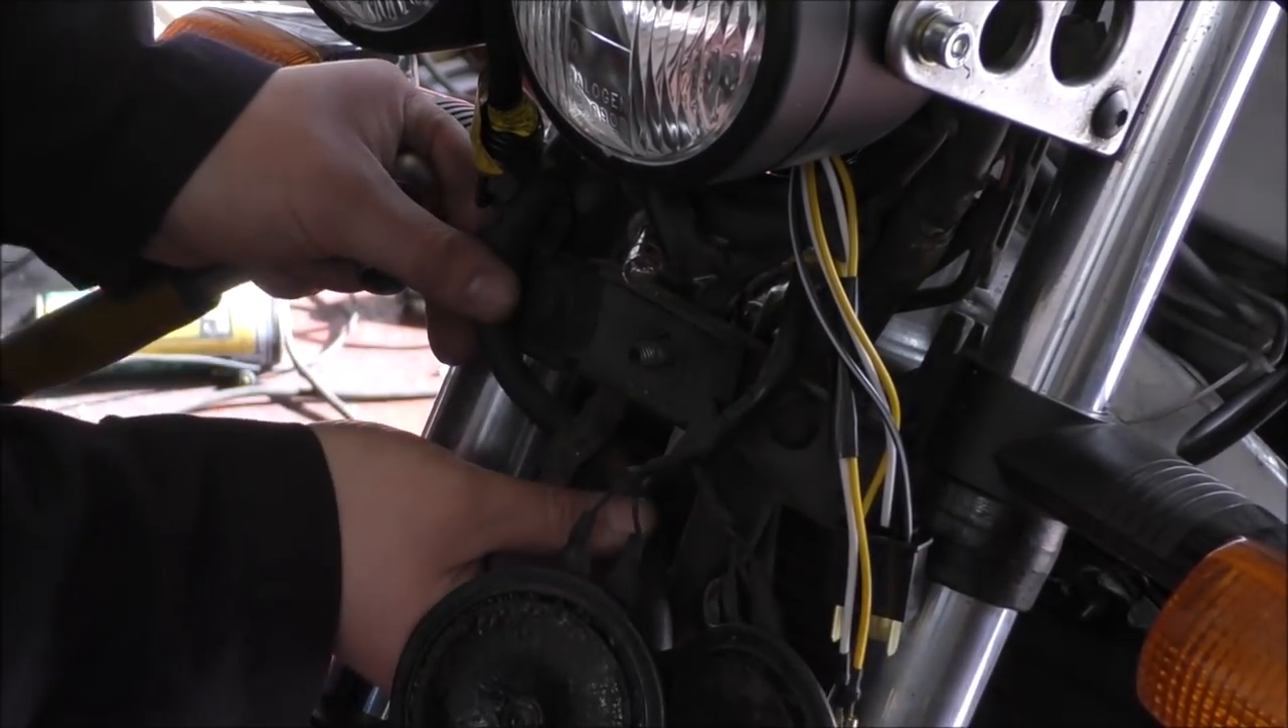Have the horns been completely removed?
No.